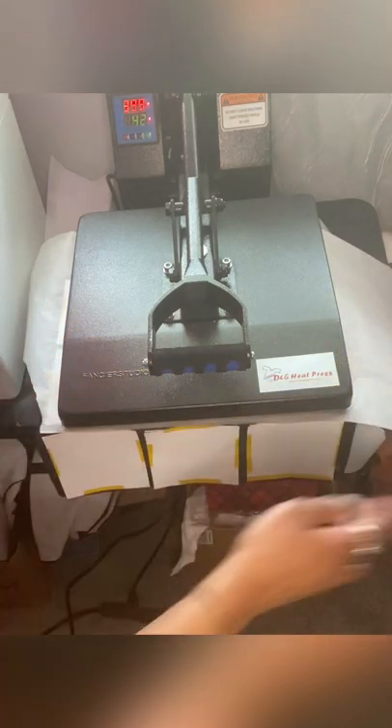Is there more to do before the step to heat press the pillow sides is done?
Yes.